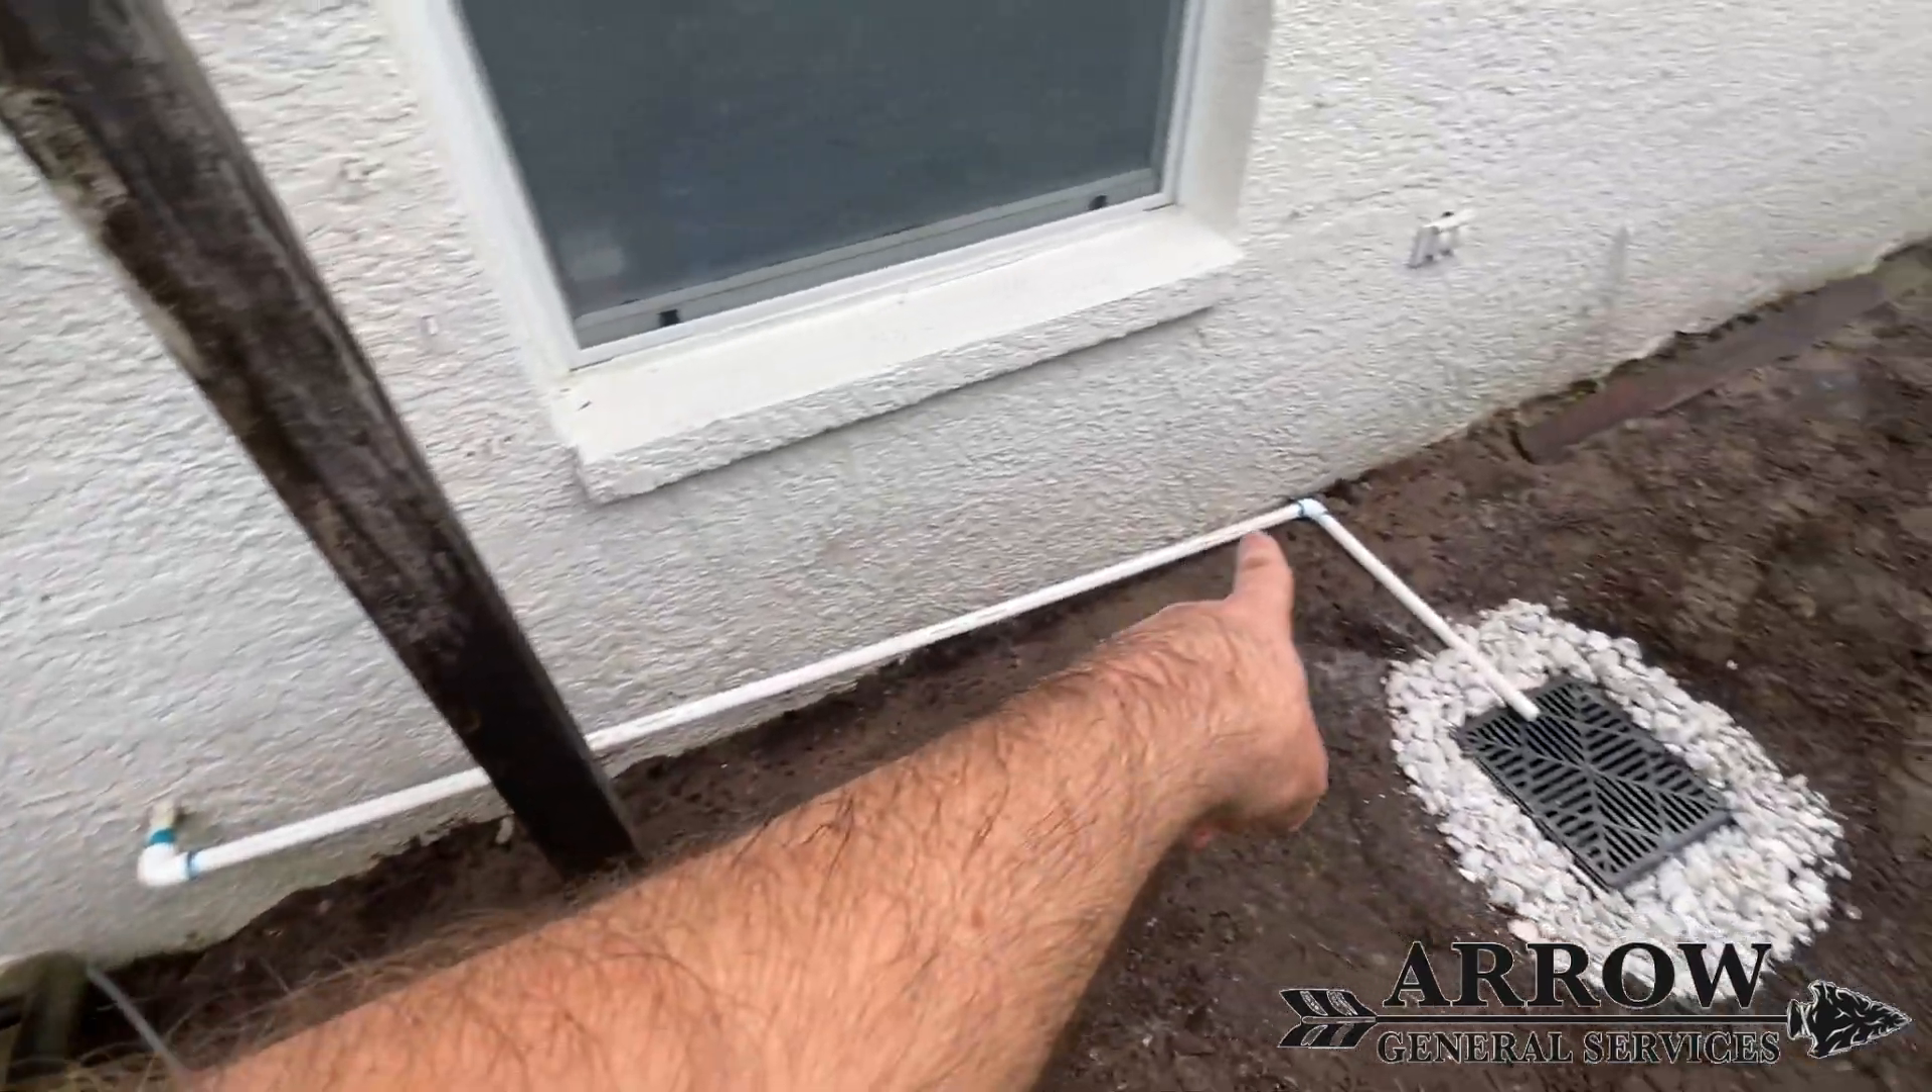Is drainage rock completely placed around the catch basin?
Yes.